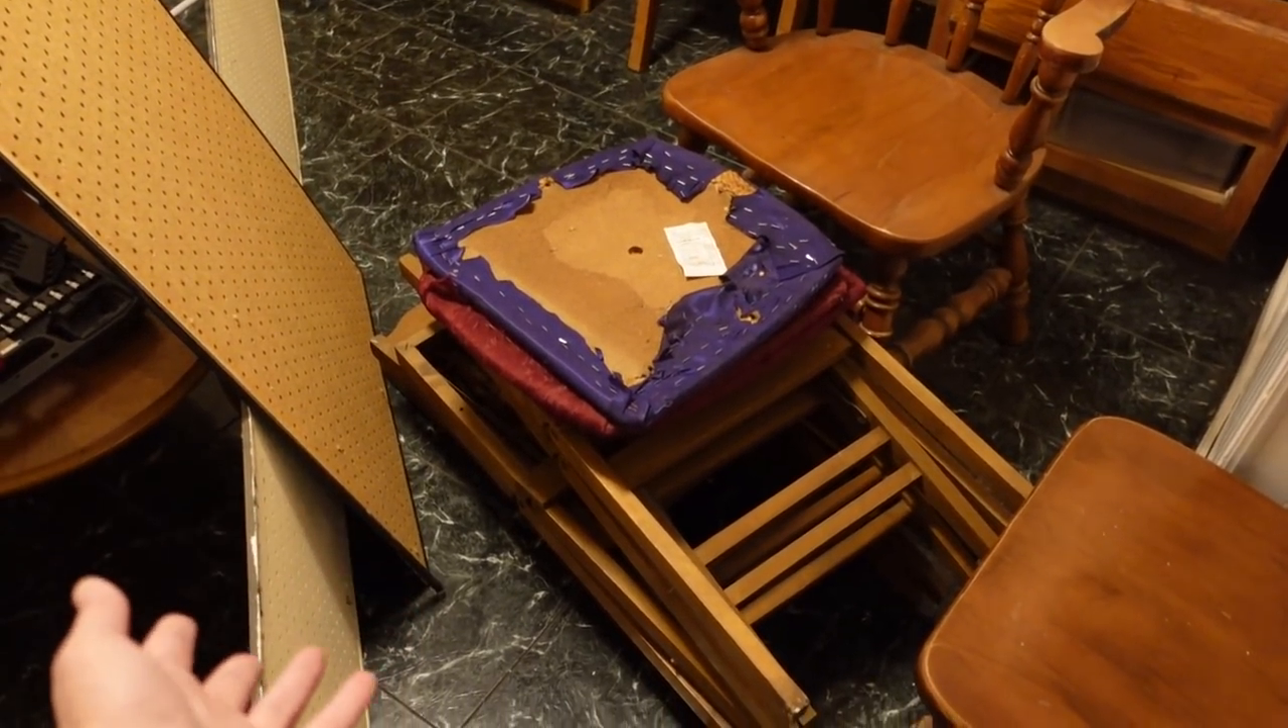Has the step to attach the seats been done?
No.